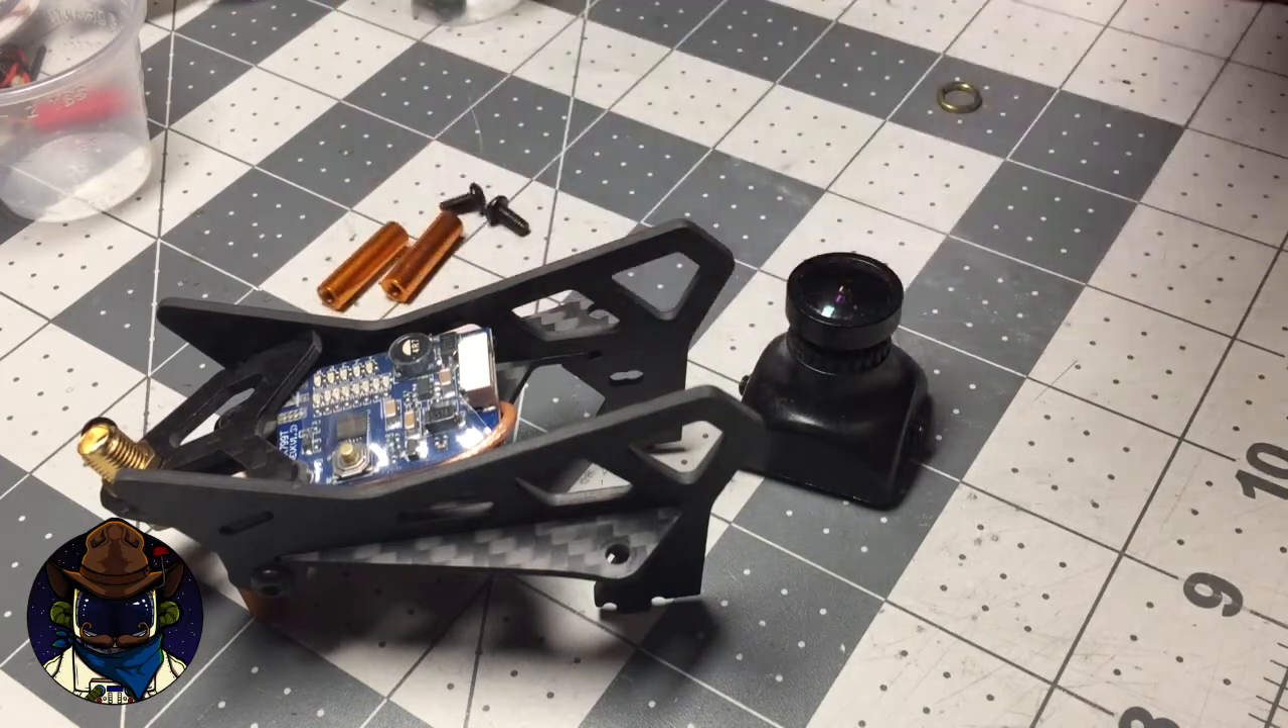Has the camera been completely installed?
No.